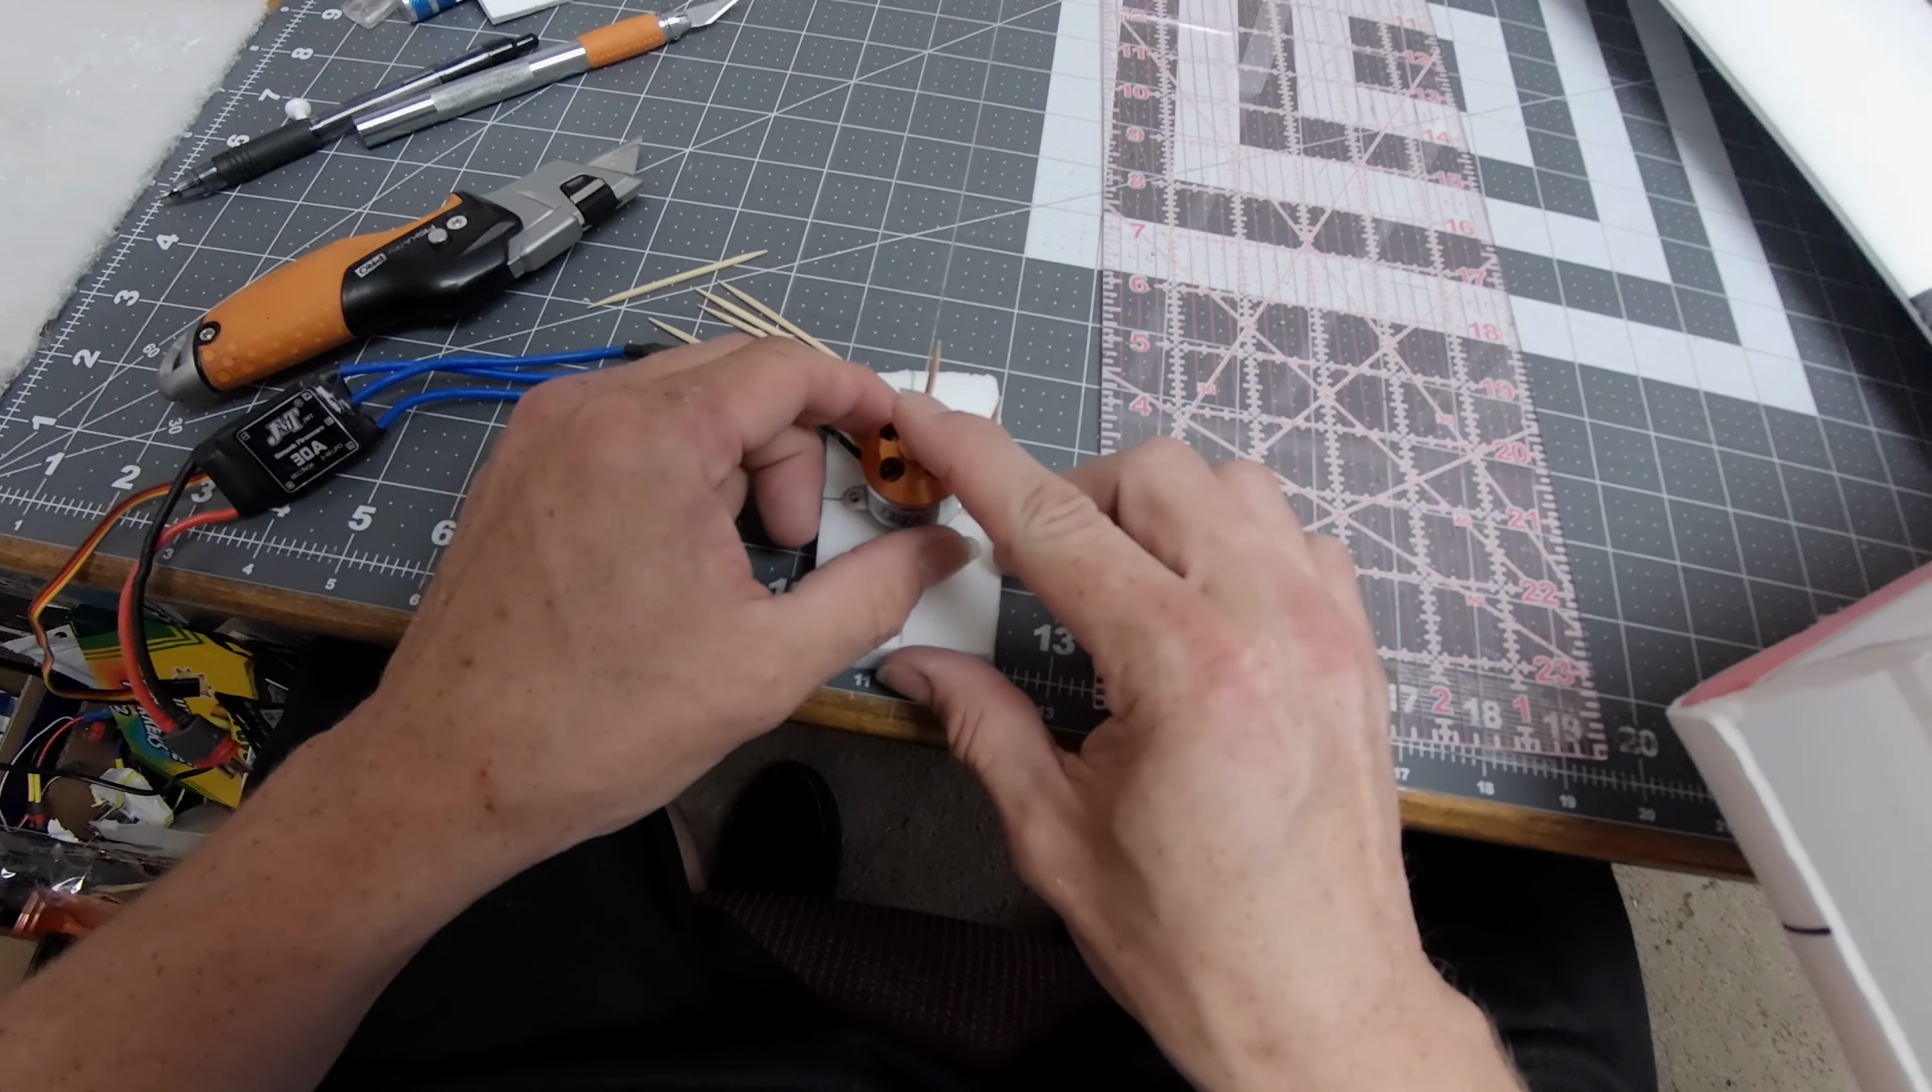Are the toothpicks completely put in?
No.